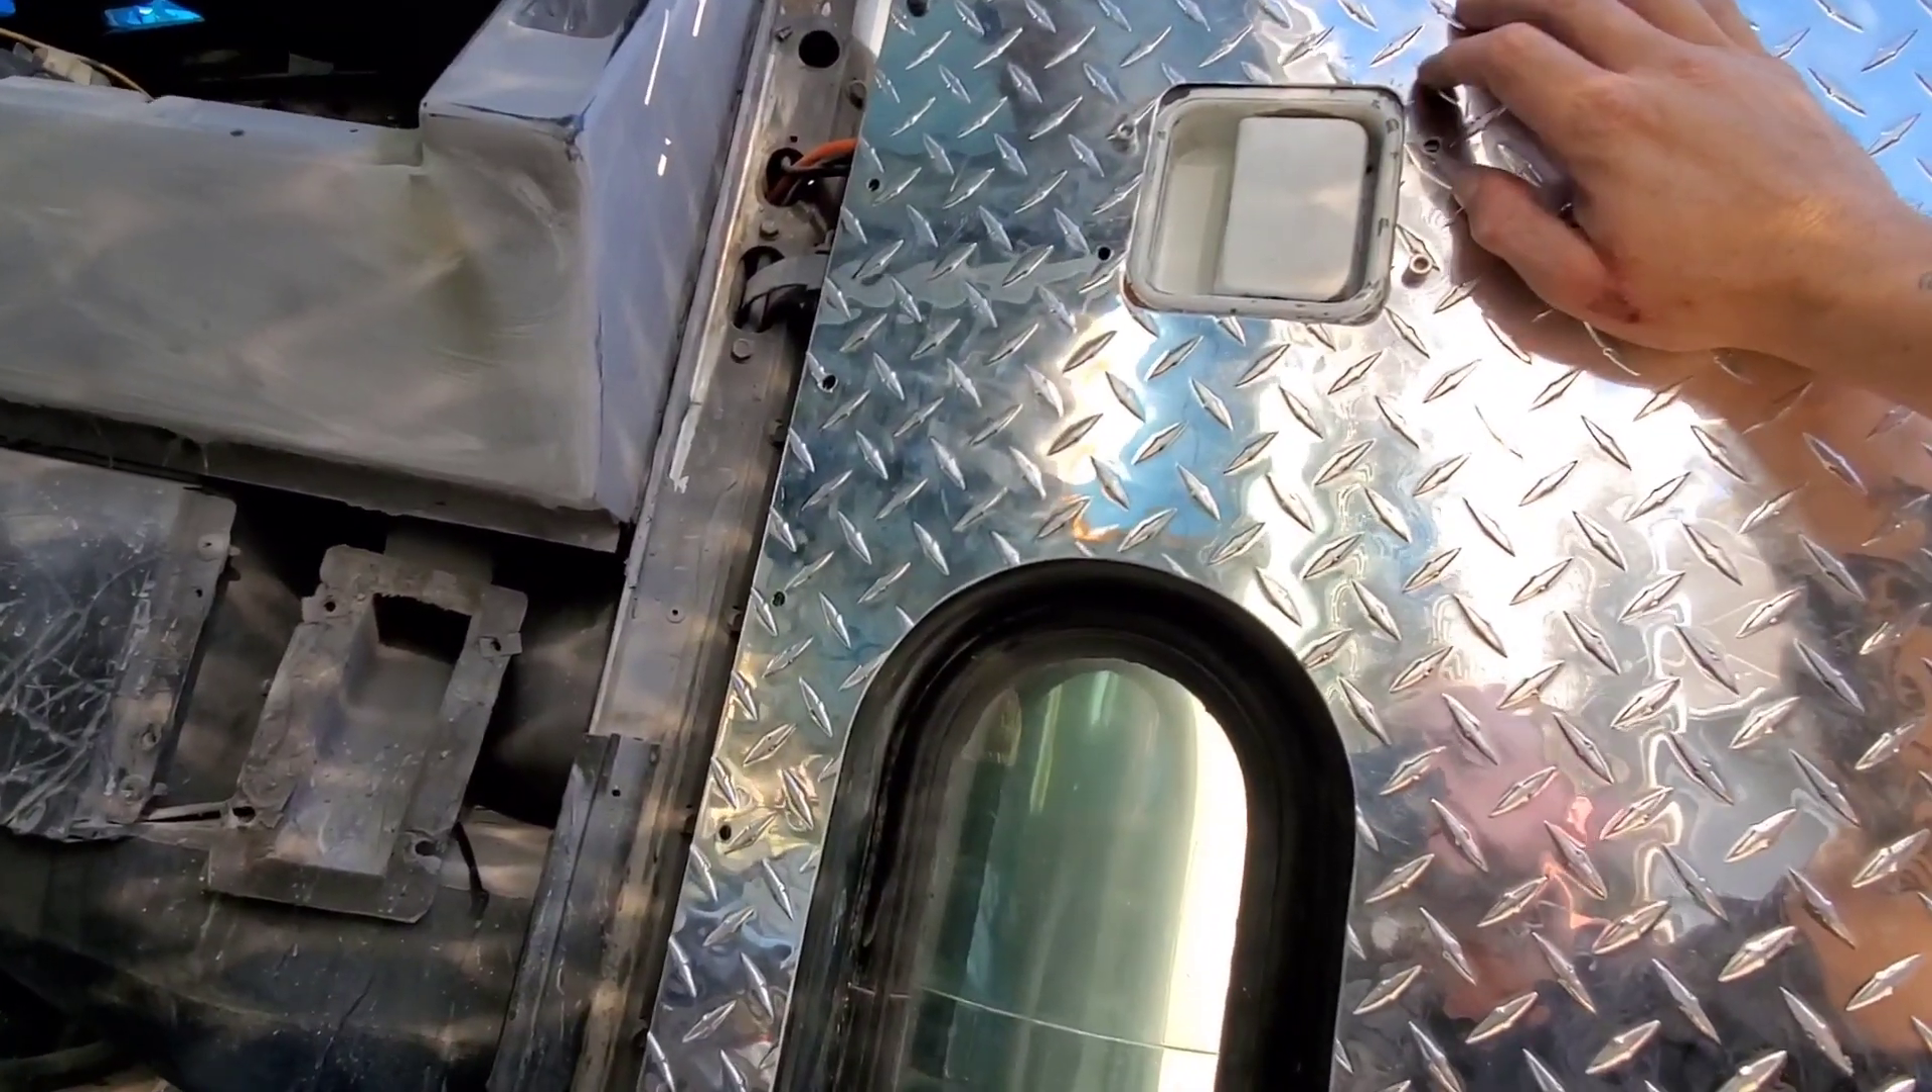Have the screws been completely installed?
No.